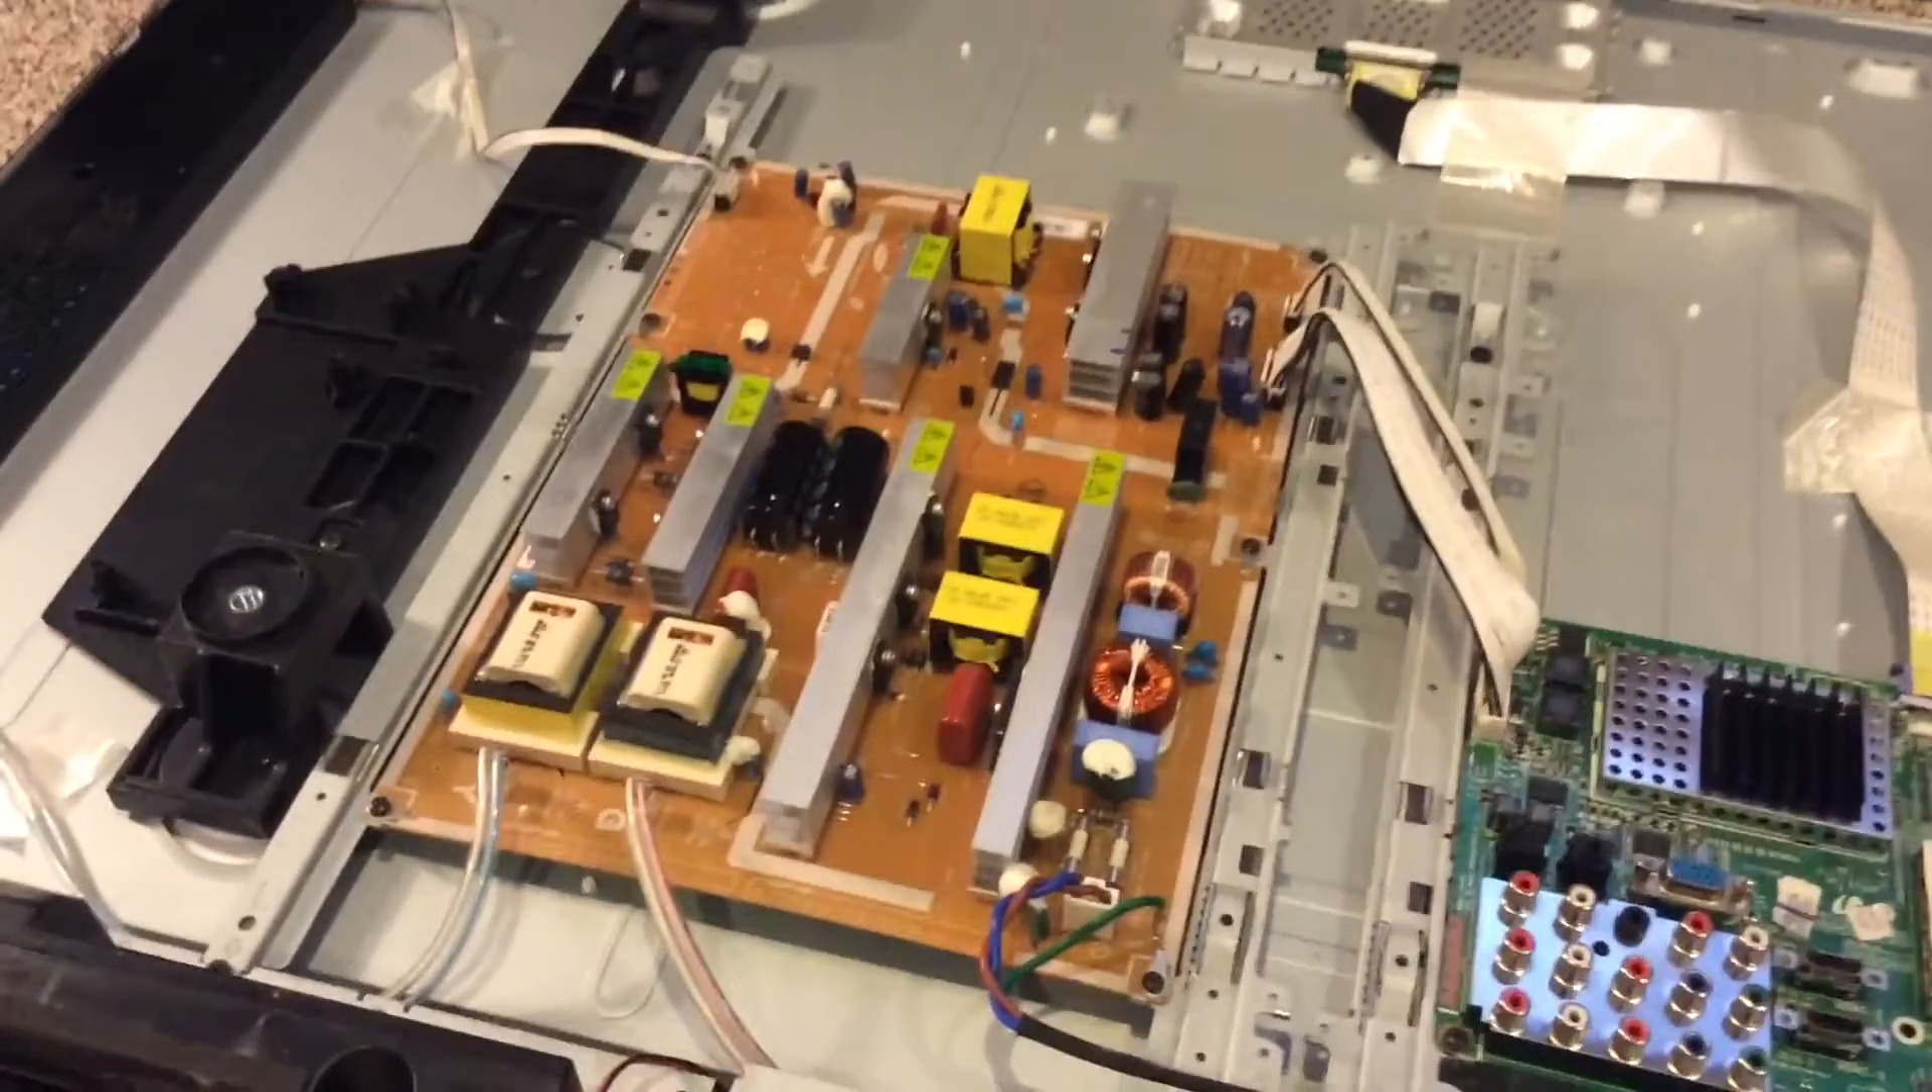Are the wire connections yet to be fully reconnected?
No.